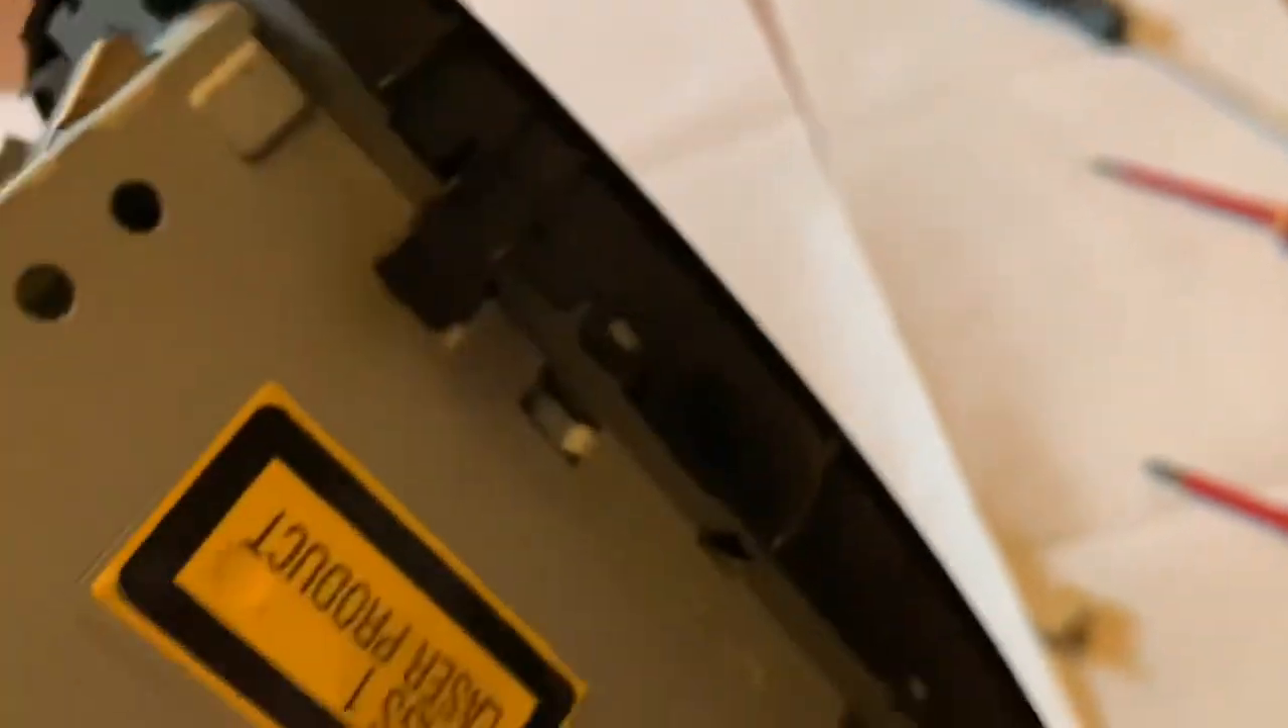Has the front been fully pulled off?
No.